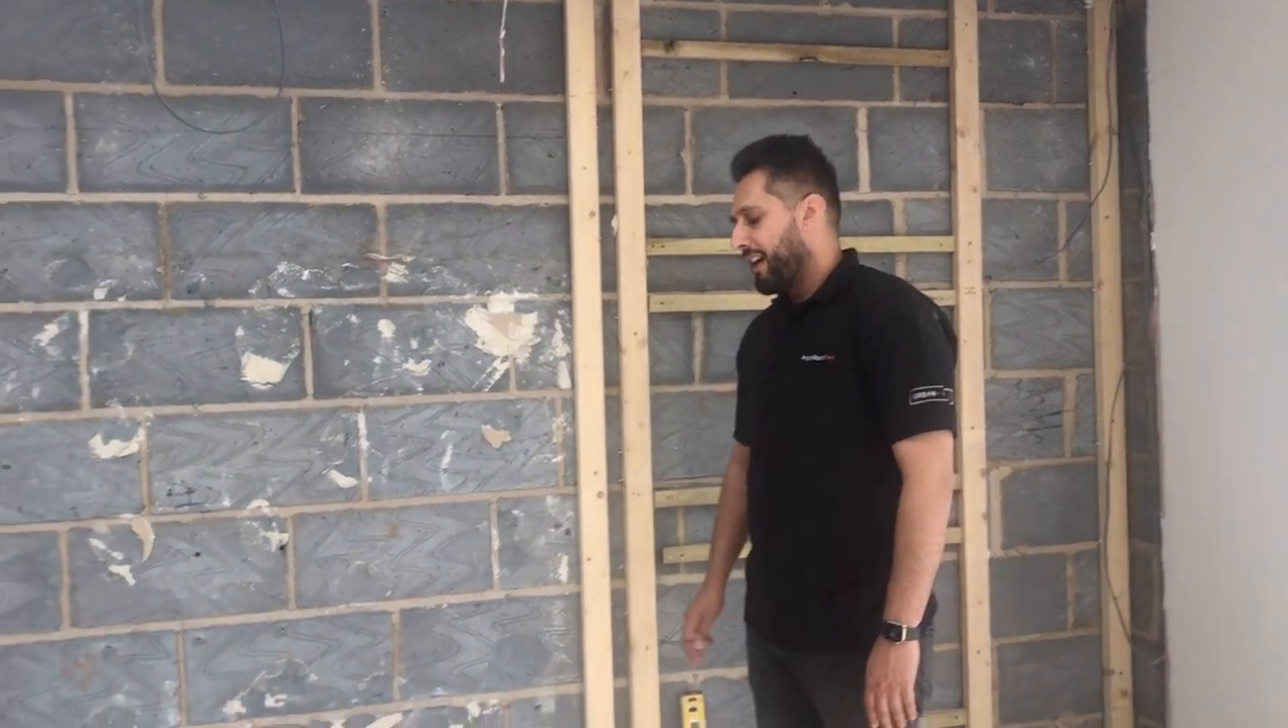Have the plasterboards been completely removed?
Yes.